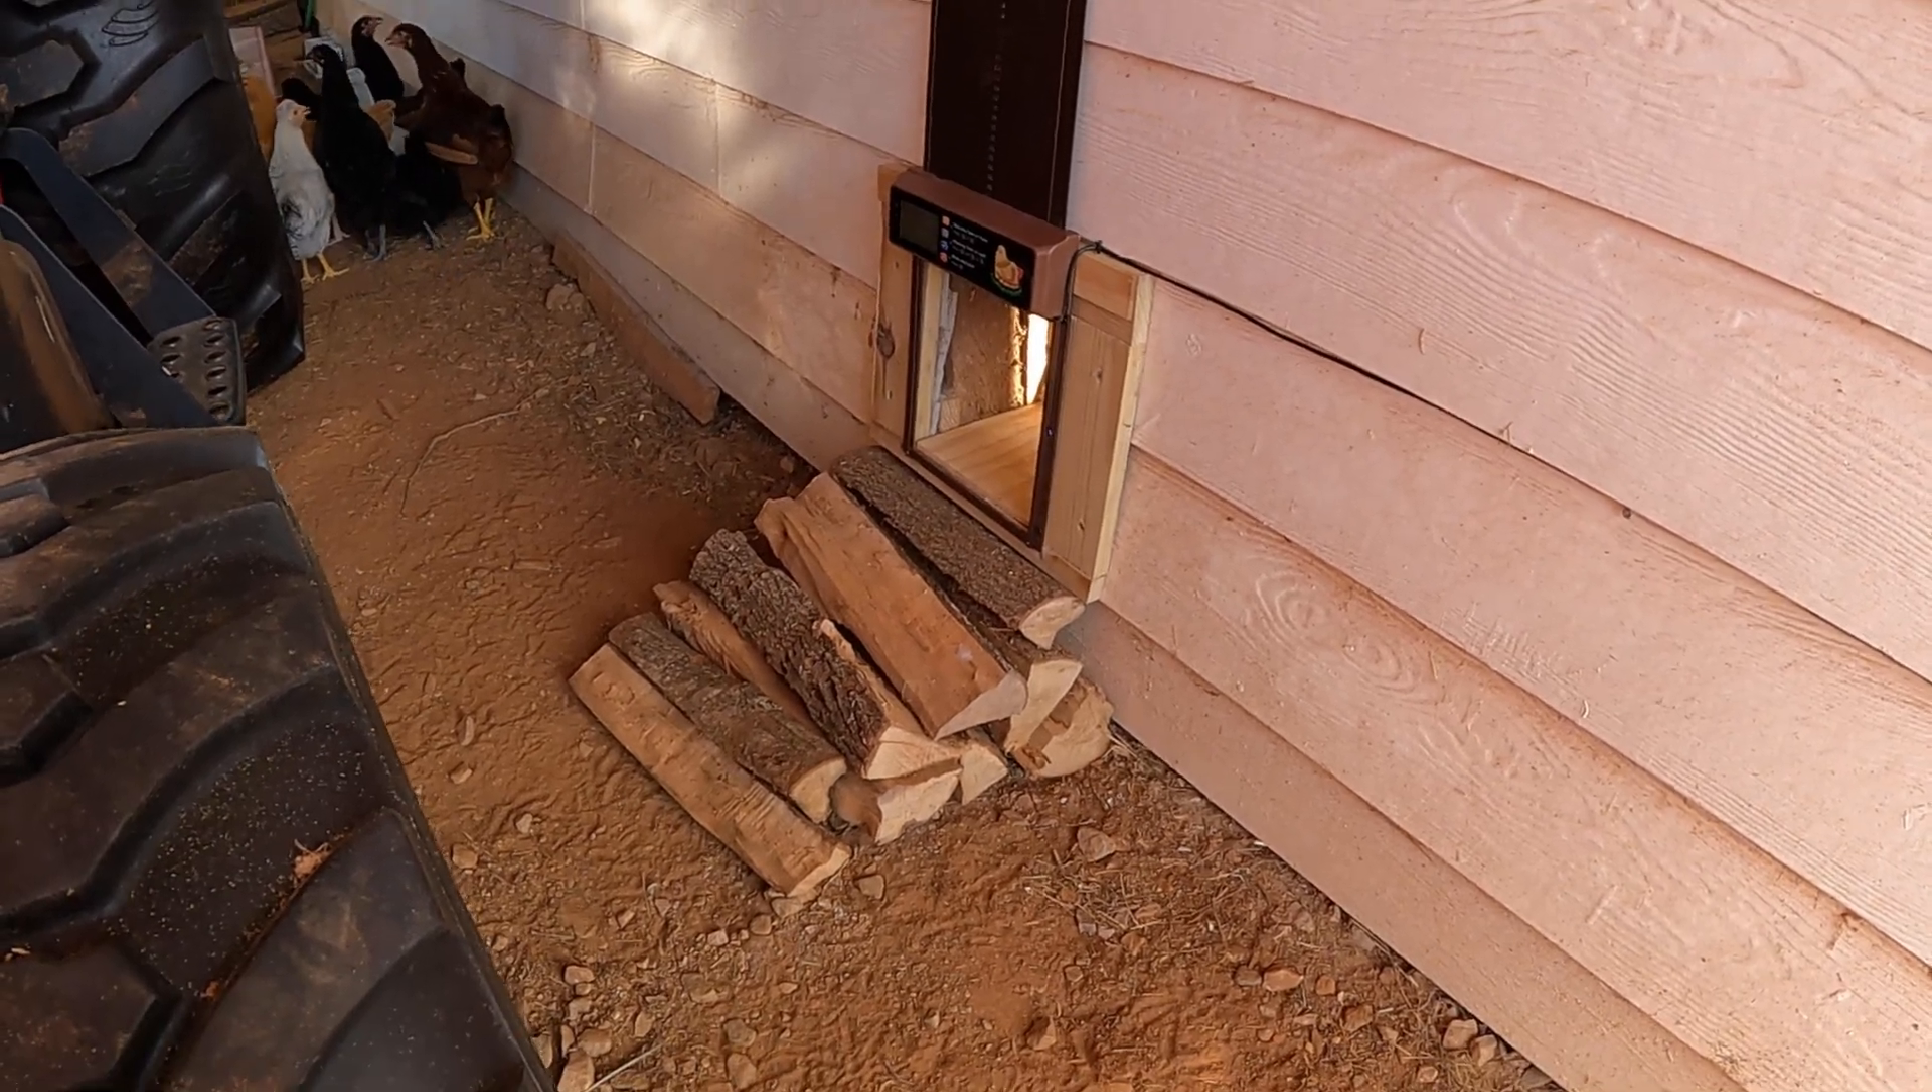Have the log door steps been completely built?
Yes.